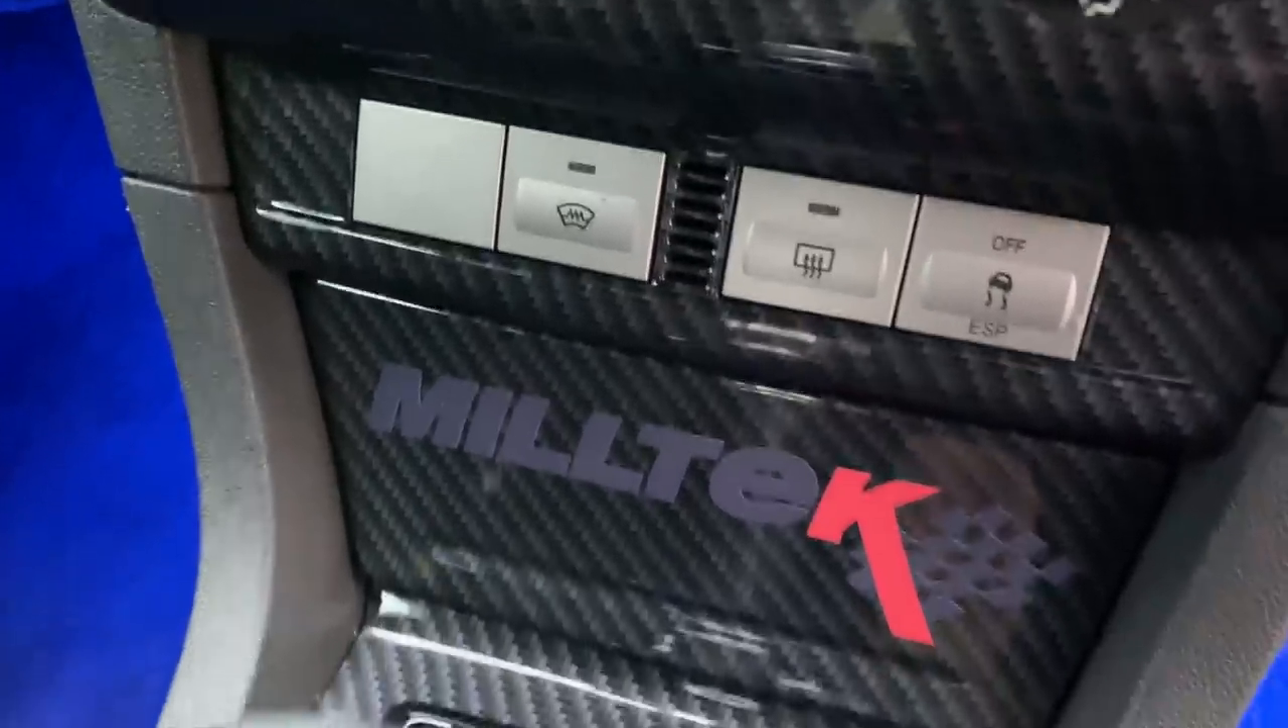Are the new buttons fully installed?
Yes.